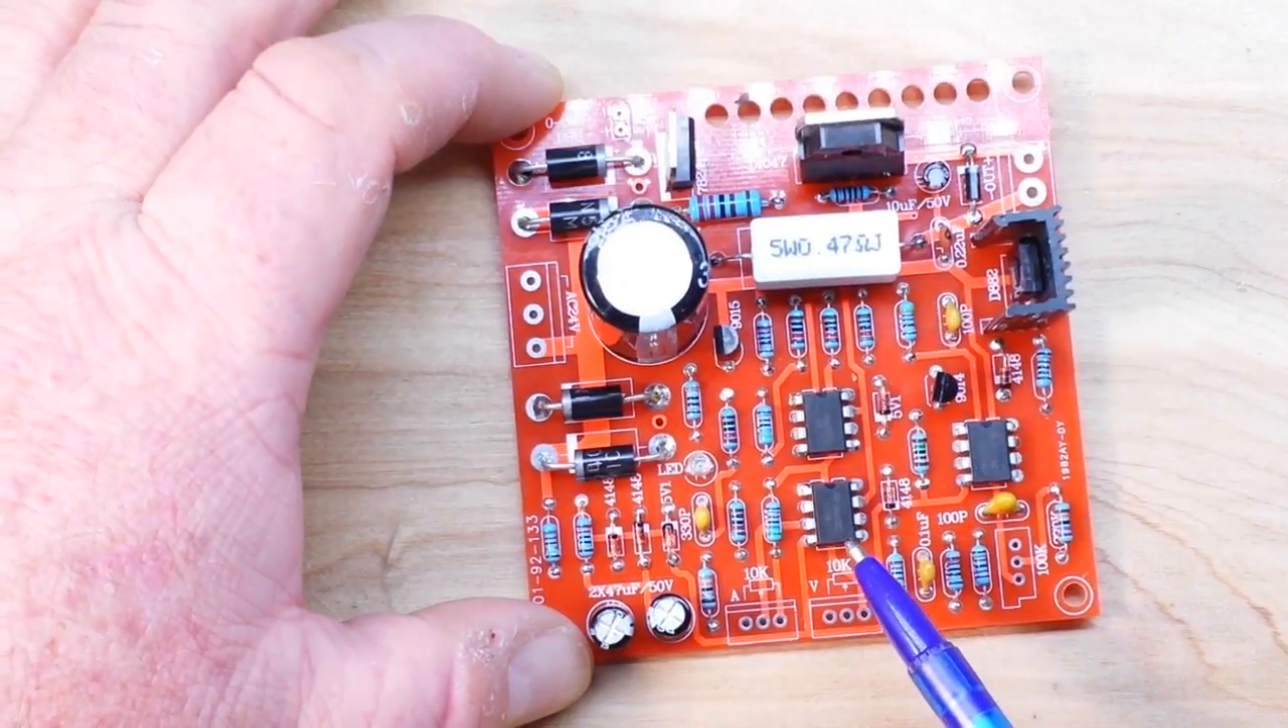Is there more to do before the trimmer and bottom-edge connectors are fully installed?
Yes.